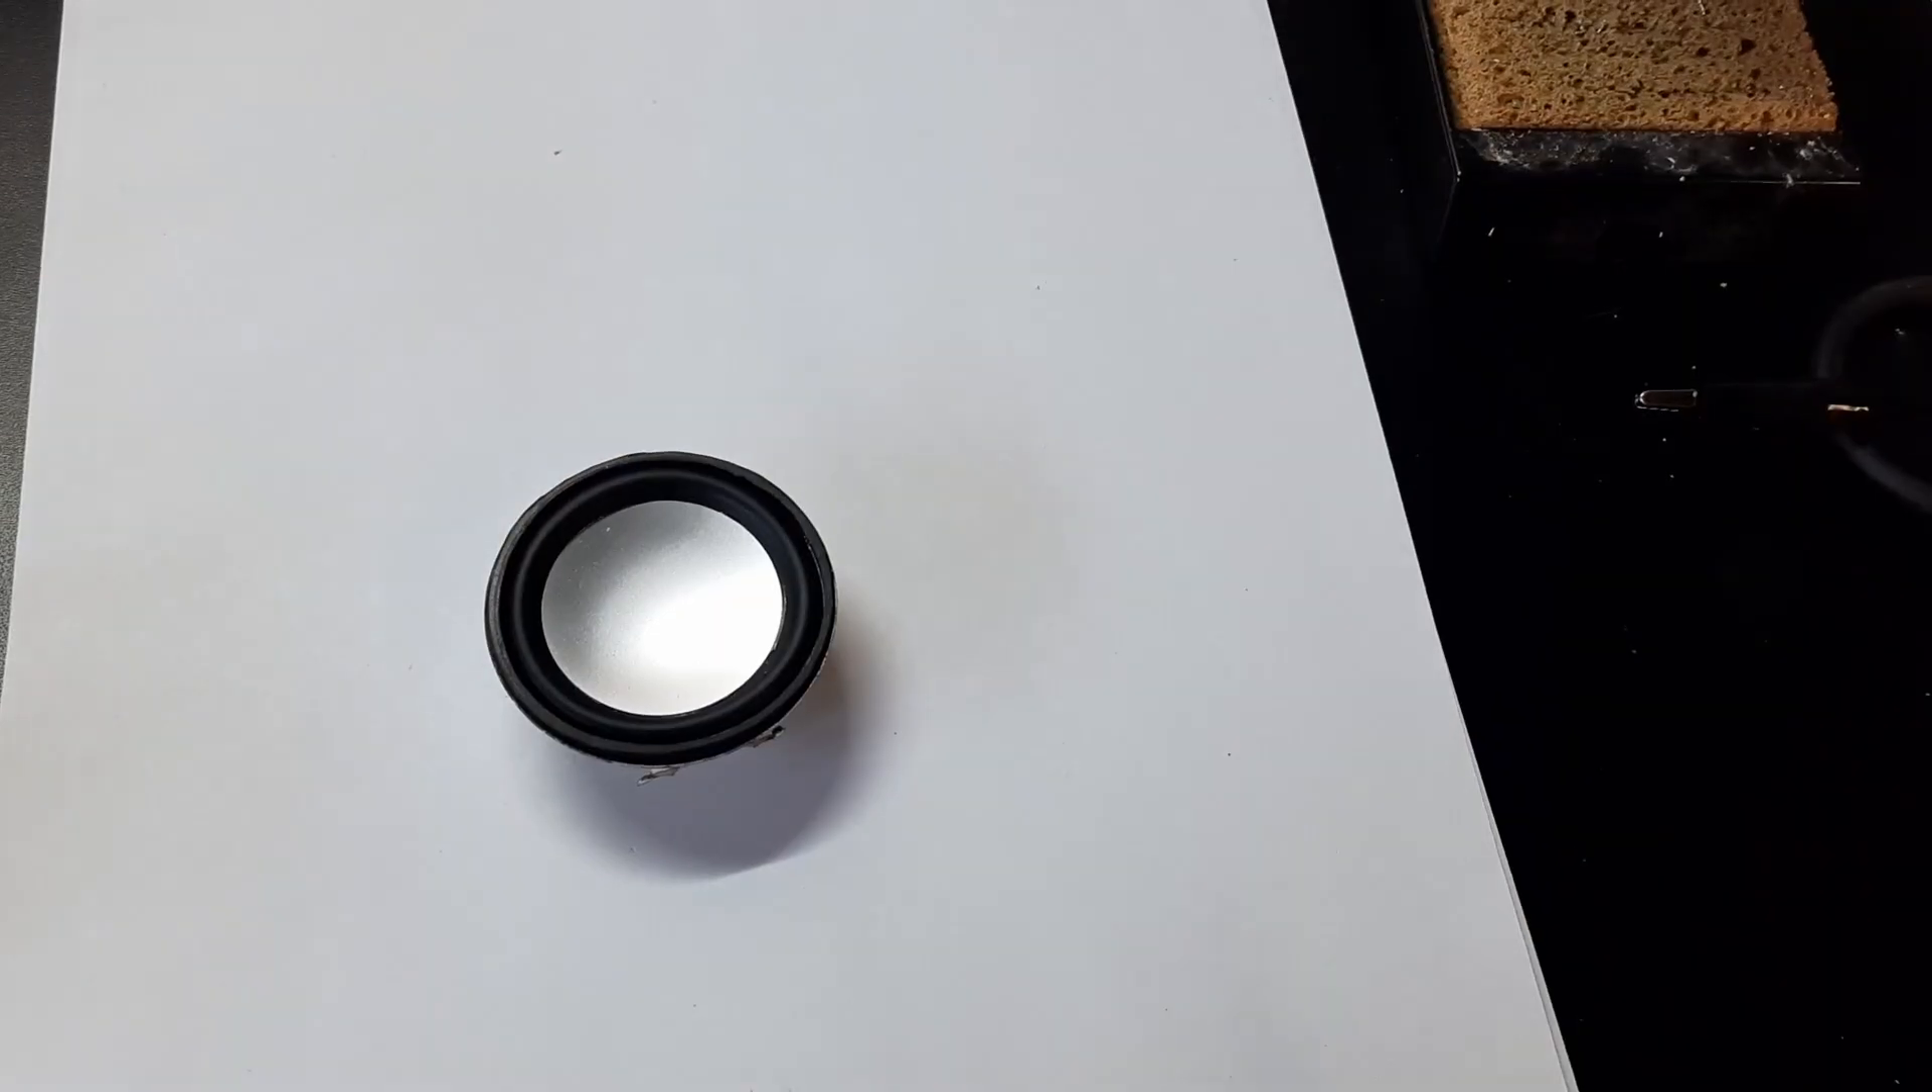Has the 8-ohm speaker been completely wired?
No.